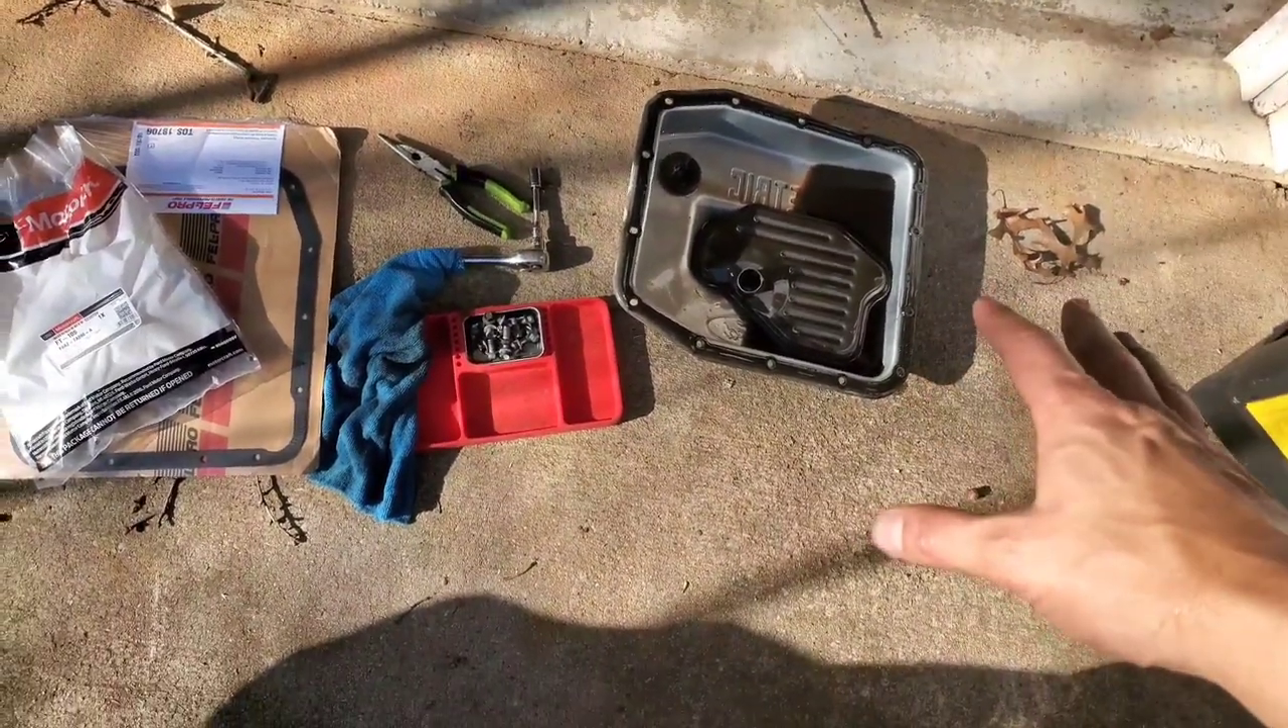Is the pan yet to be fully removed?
No.